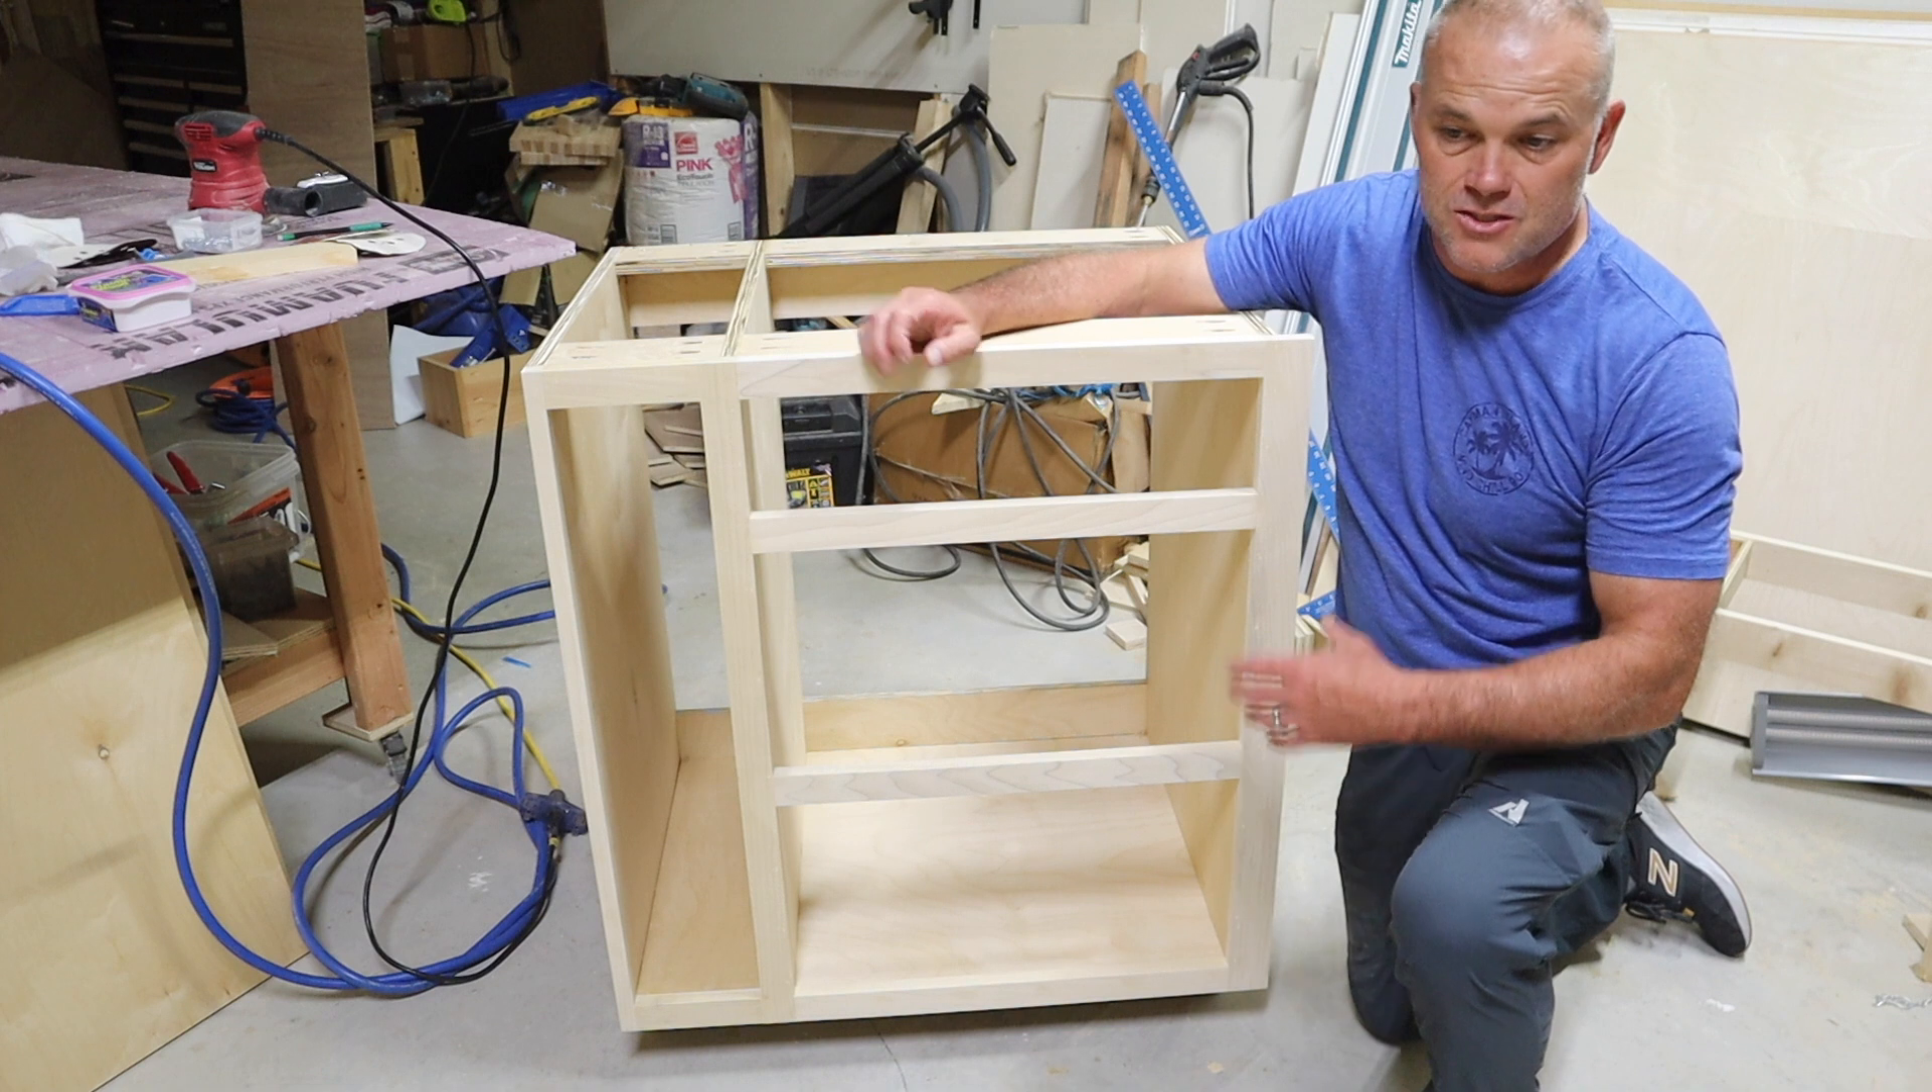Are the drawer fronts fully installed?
No.